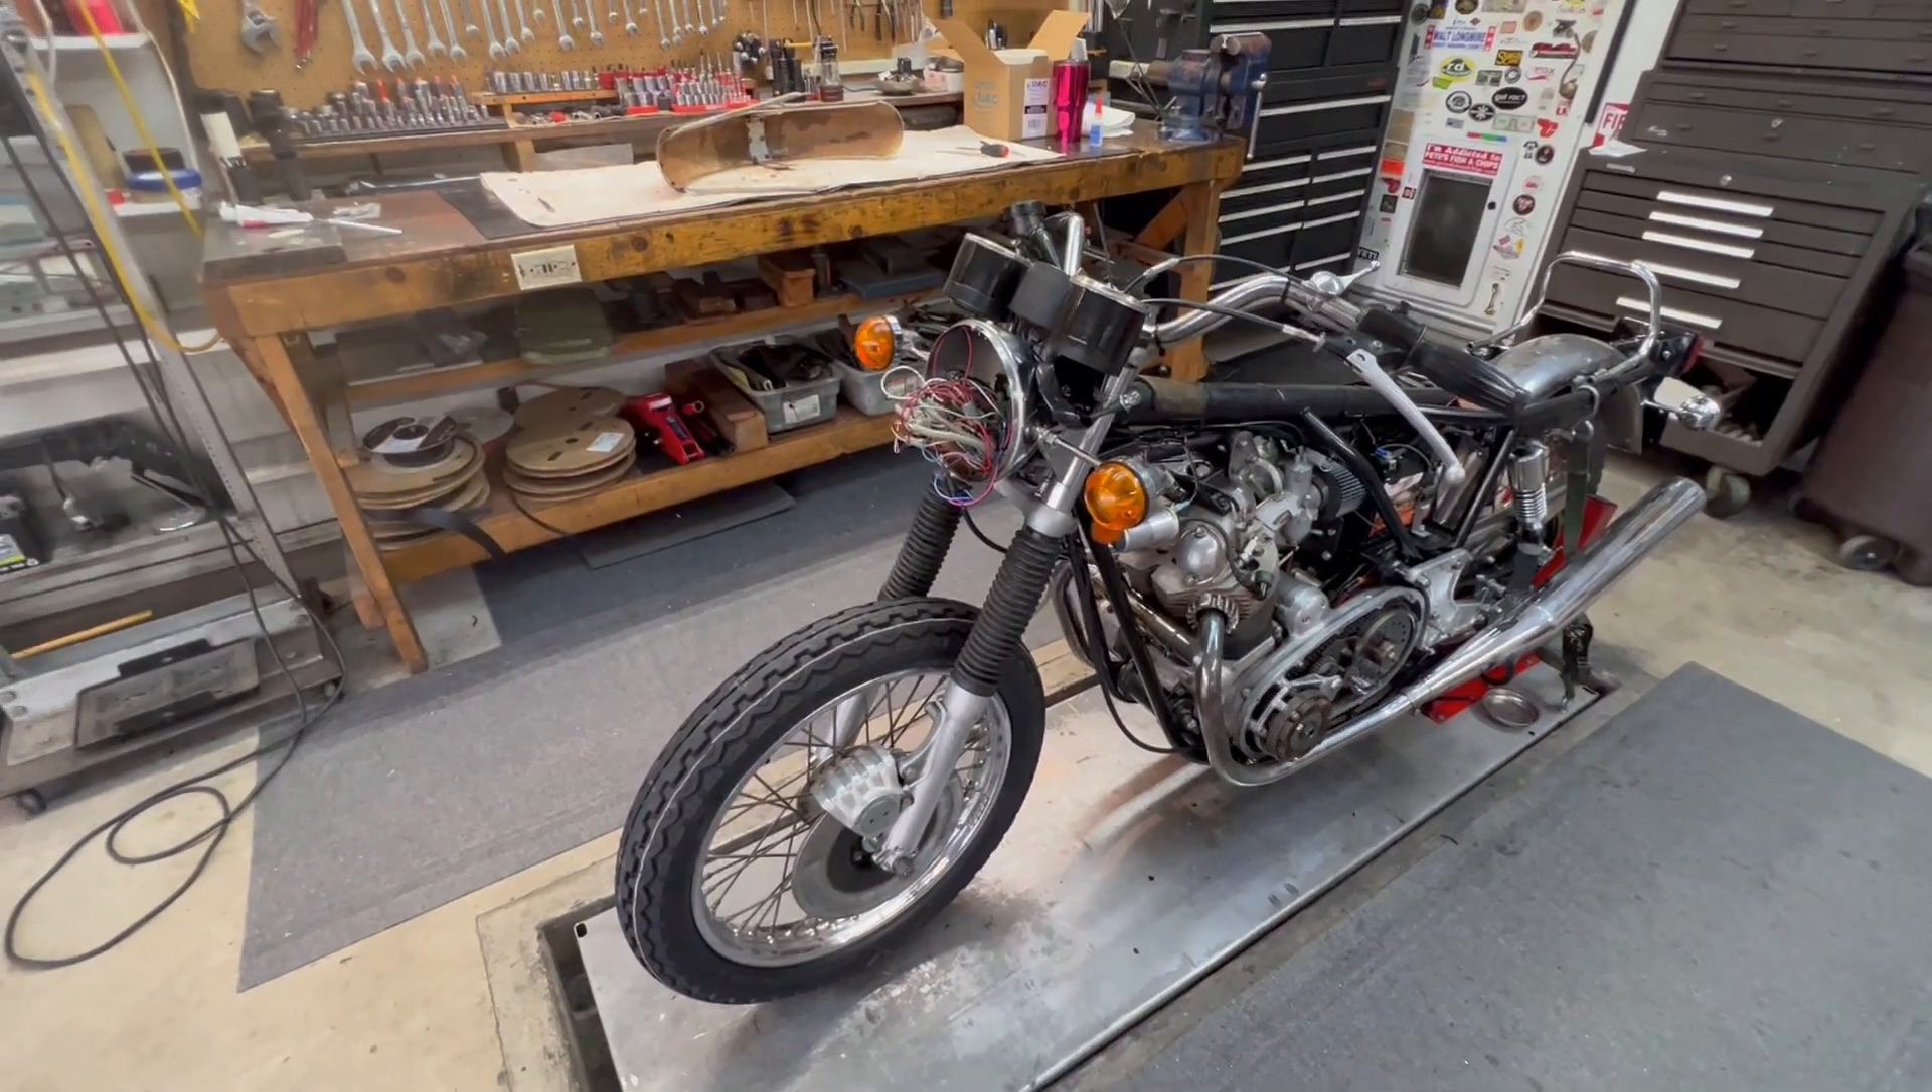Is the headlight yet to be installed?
Yes.